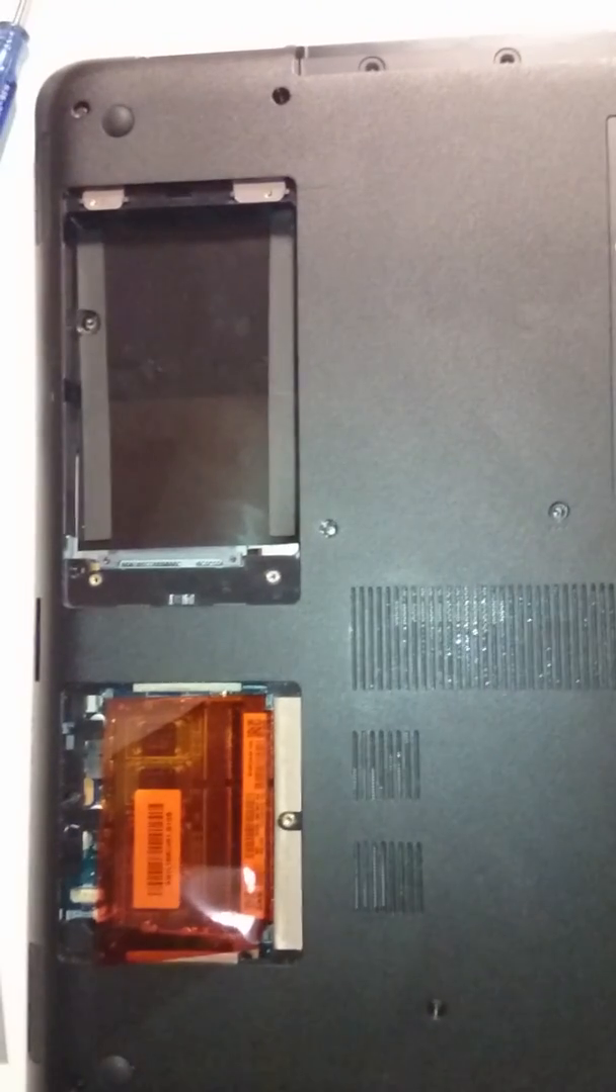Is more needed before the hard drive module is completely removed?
No.